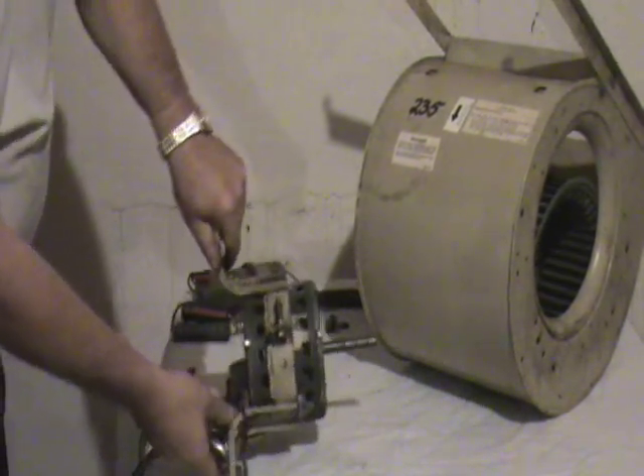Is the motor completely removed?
Yes.